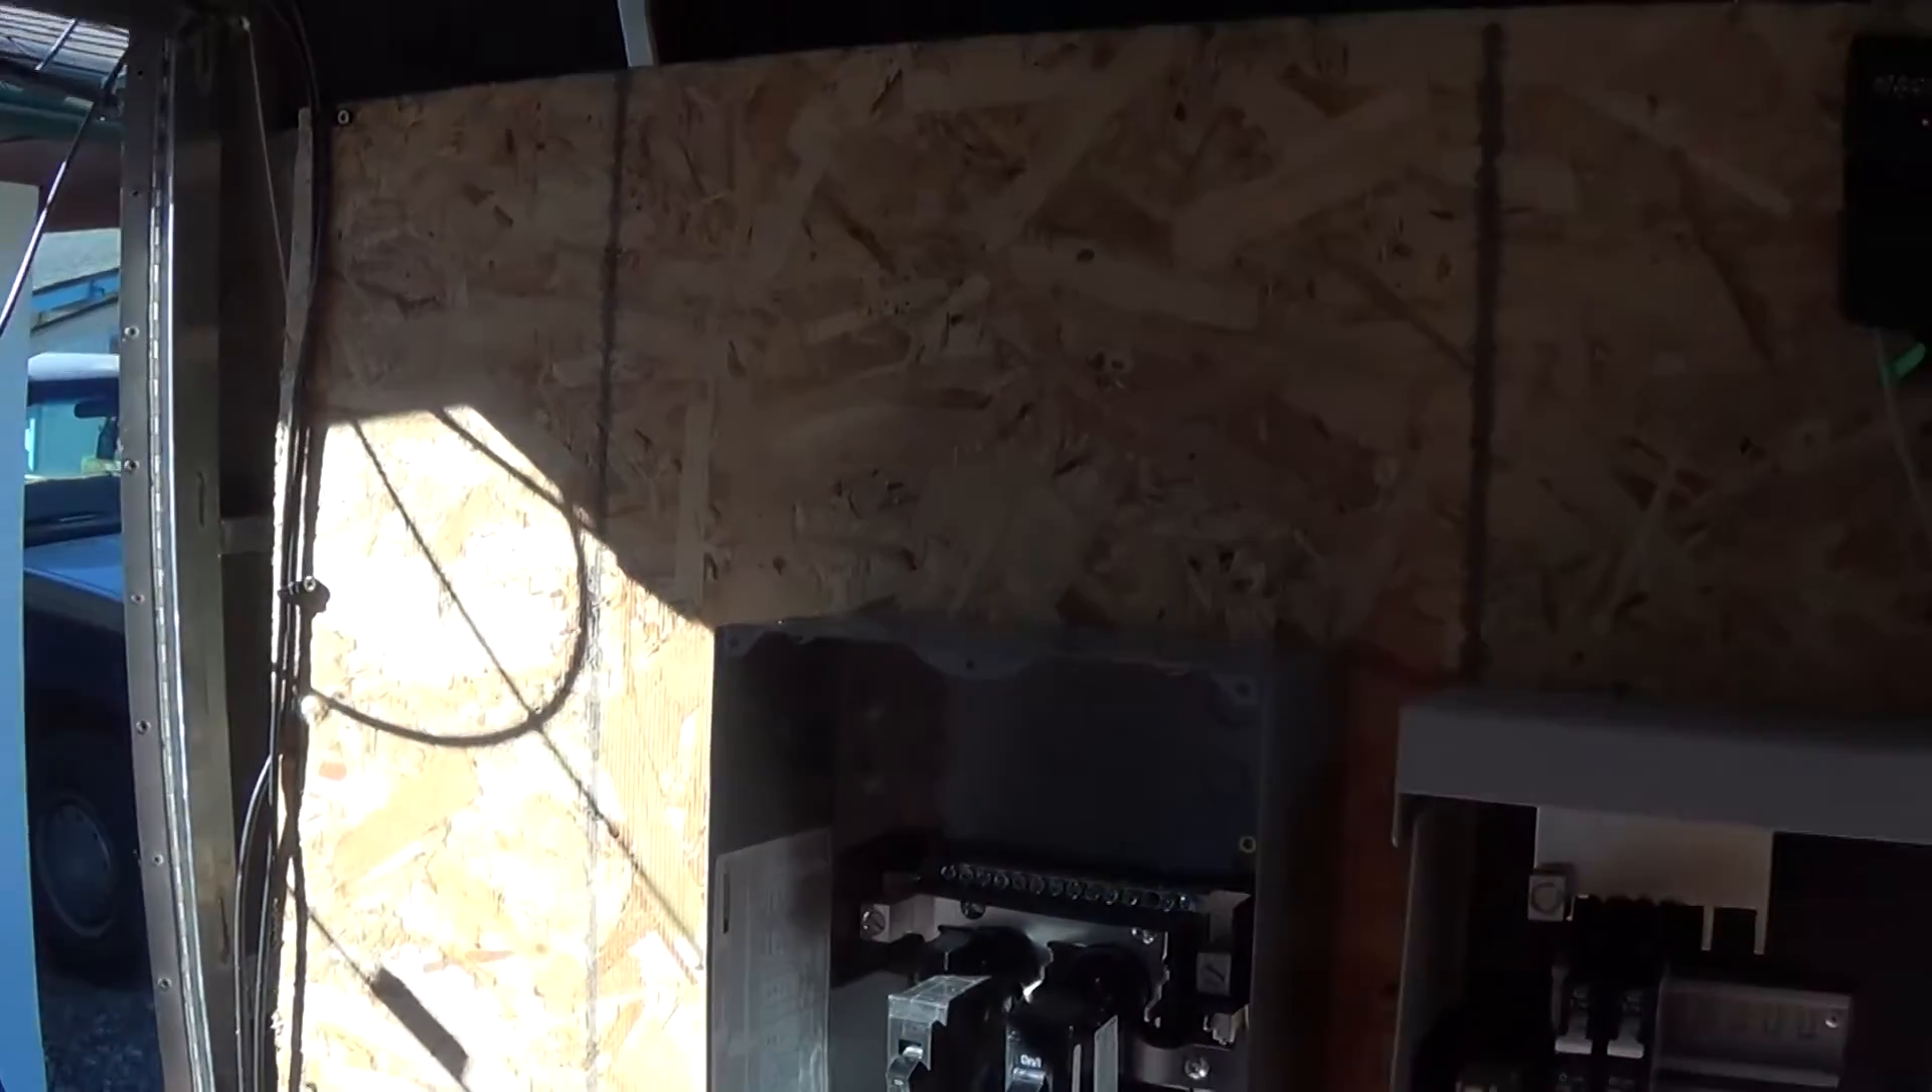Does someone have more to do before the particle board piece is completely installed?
No.